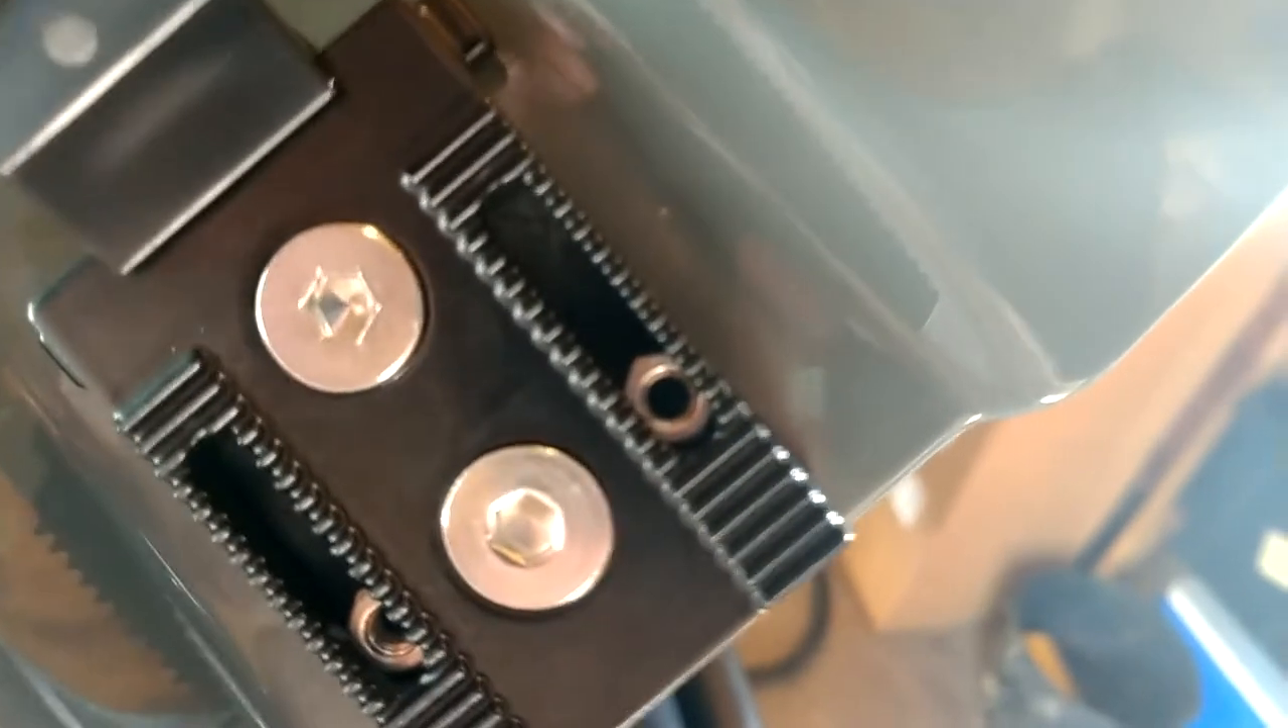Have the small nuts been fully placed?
Yes.